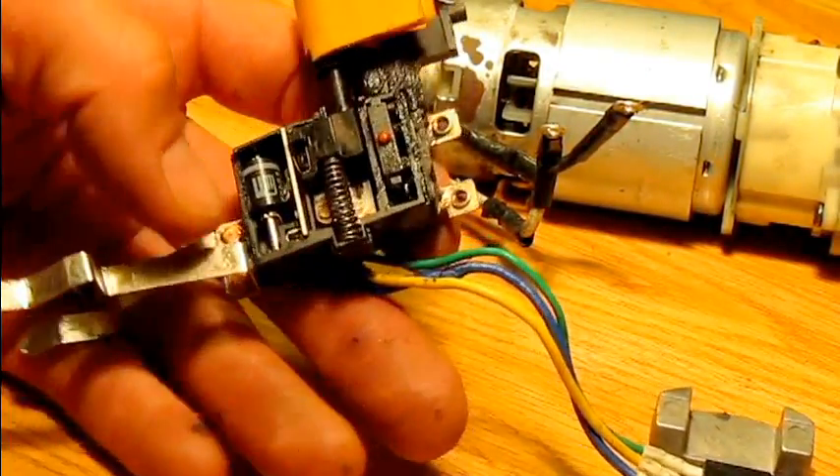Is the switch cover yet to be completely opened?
No.